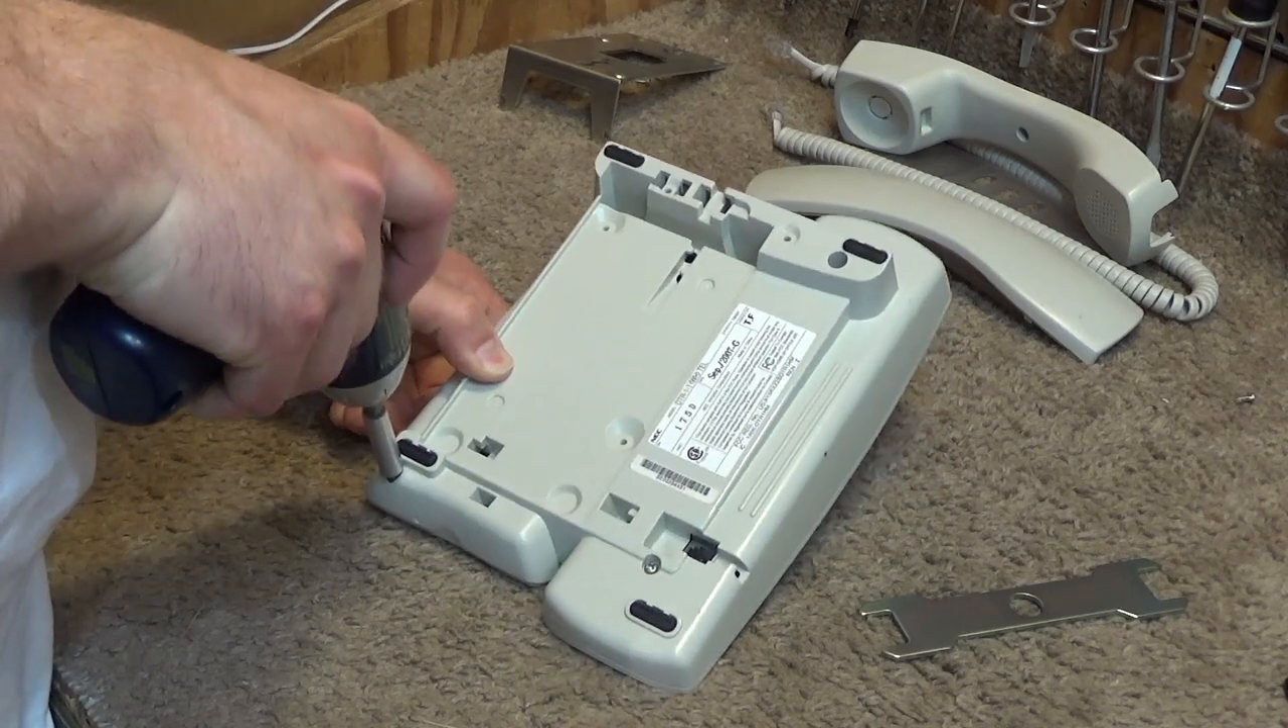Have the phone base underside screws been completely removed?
No.